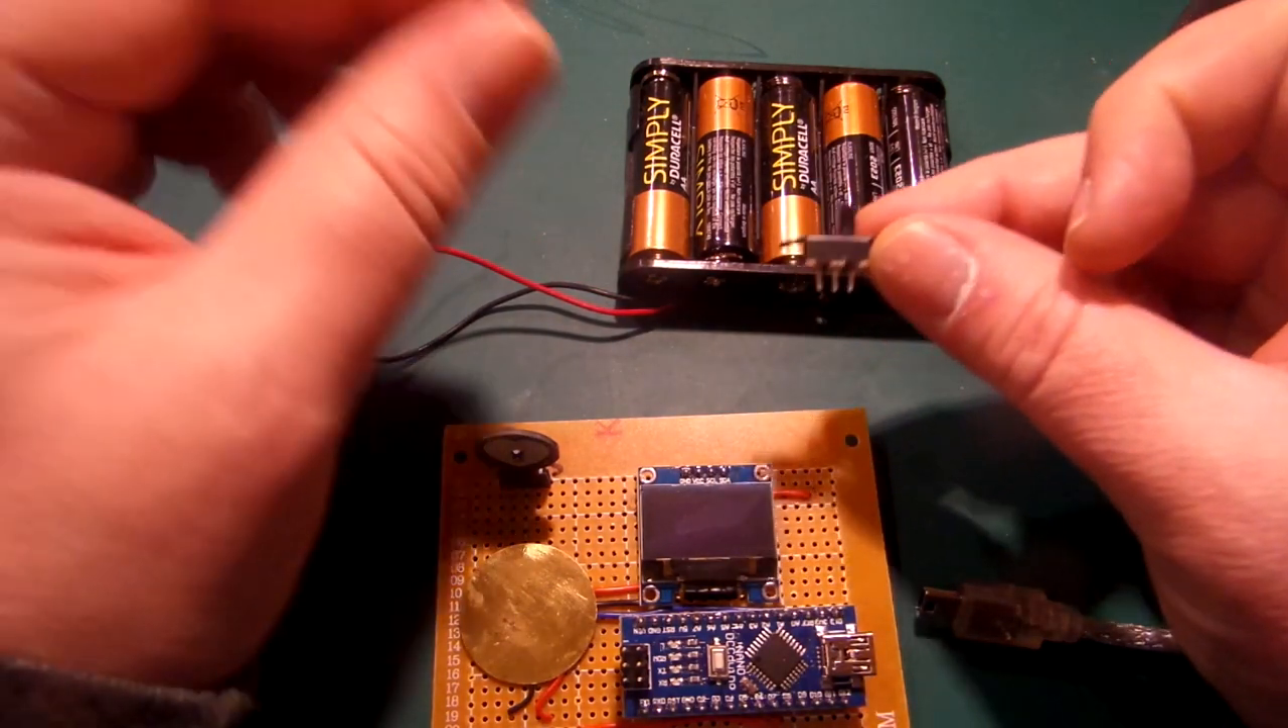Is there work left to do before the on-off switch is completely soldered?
Yes.